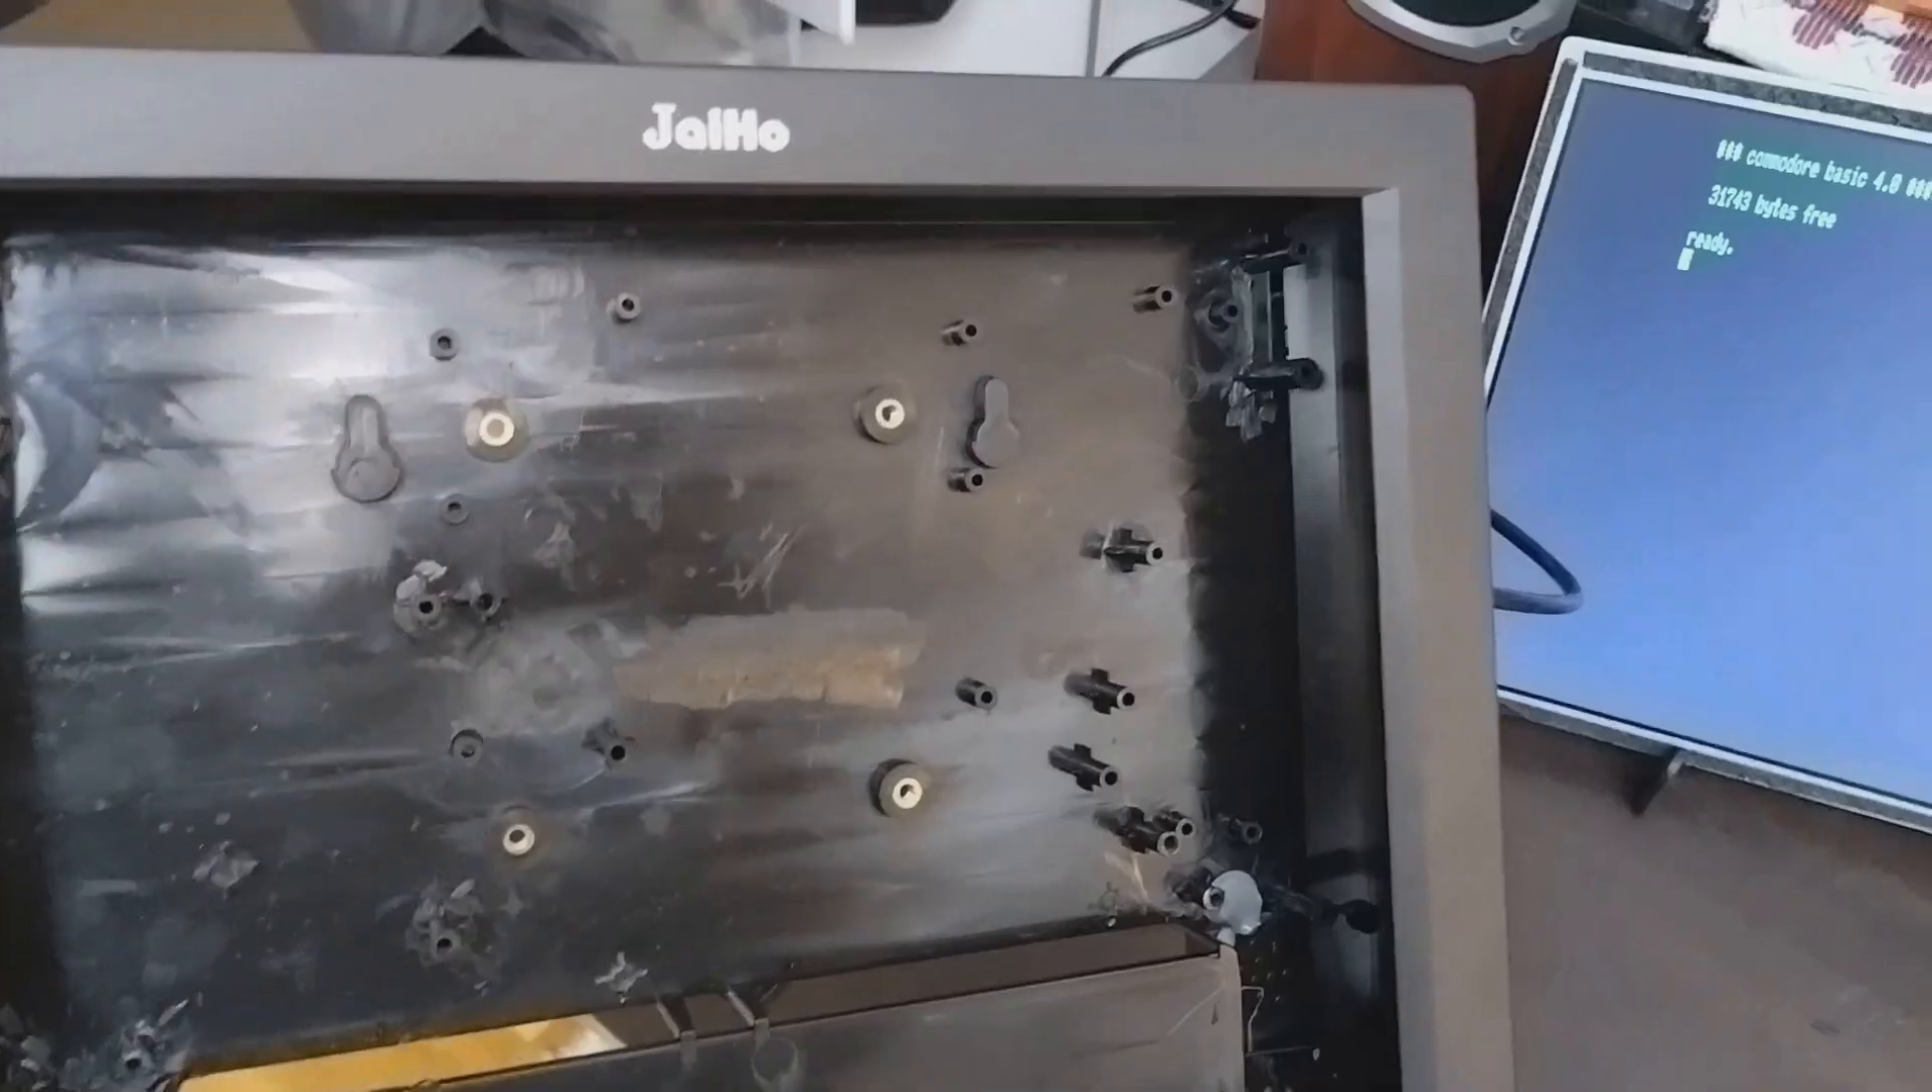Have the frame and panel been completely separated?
Yes.